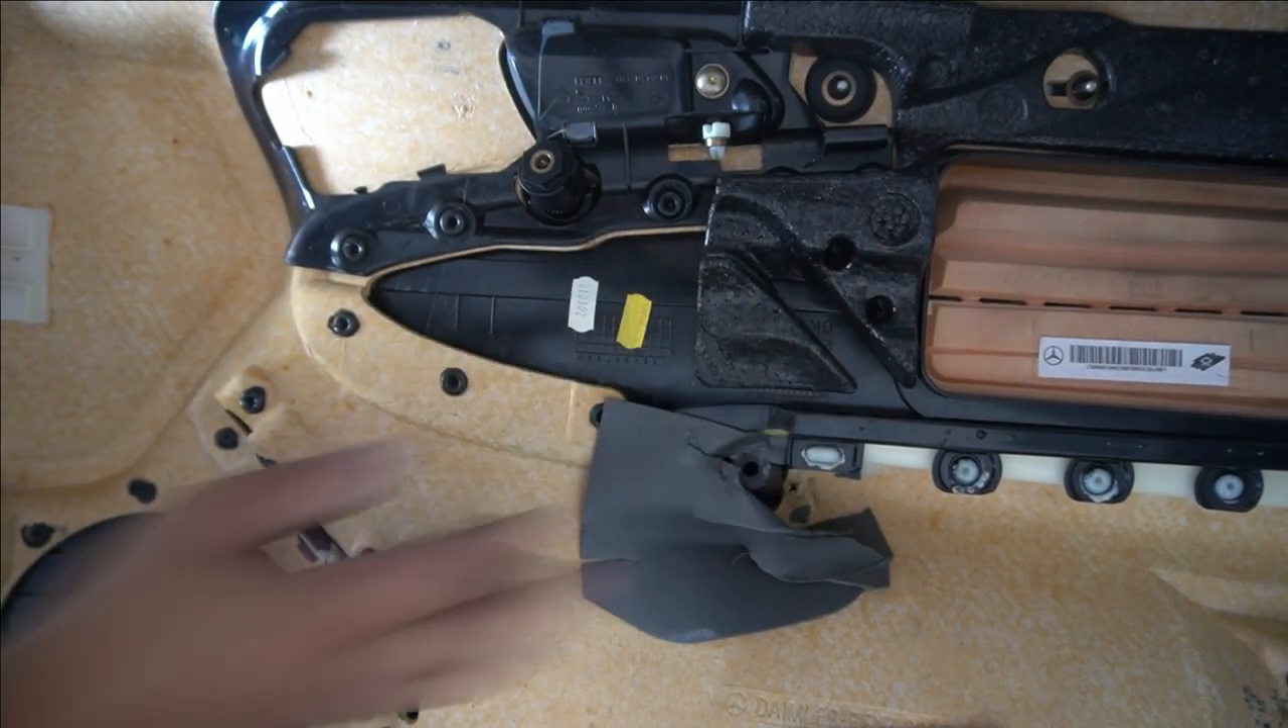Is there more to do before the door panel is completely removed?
No.